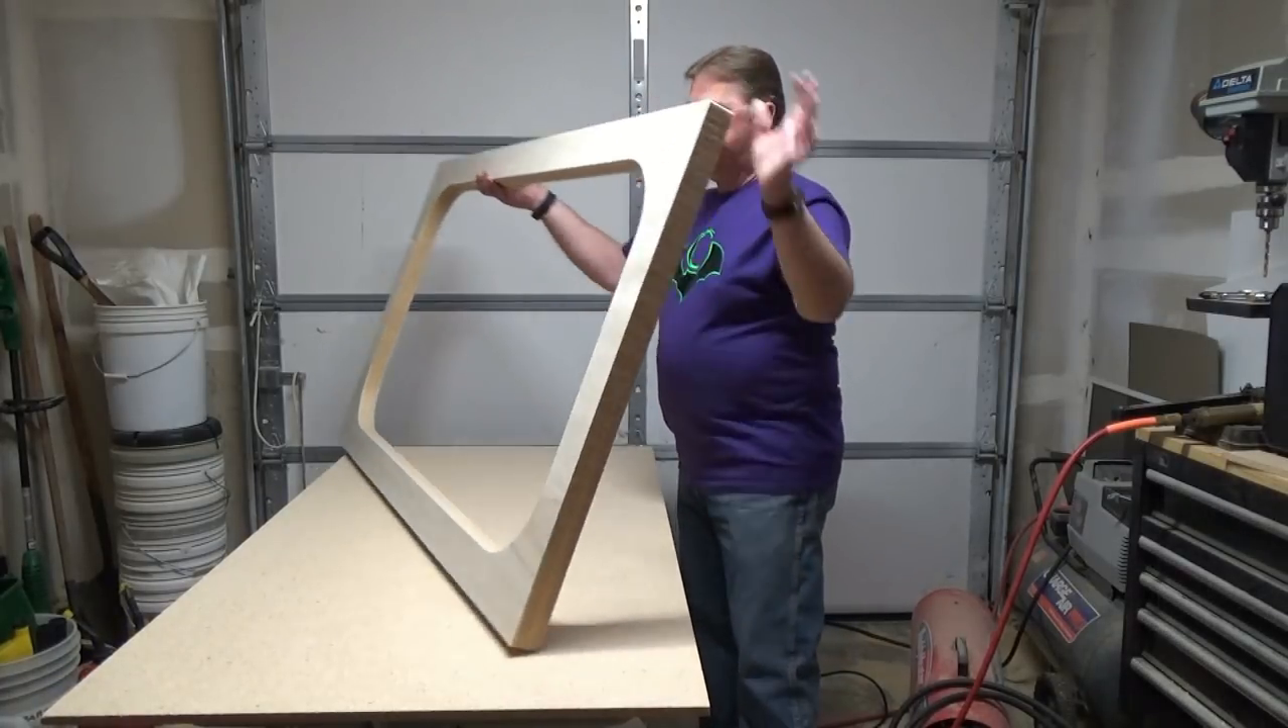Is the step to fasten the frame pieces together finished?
Yes.